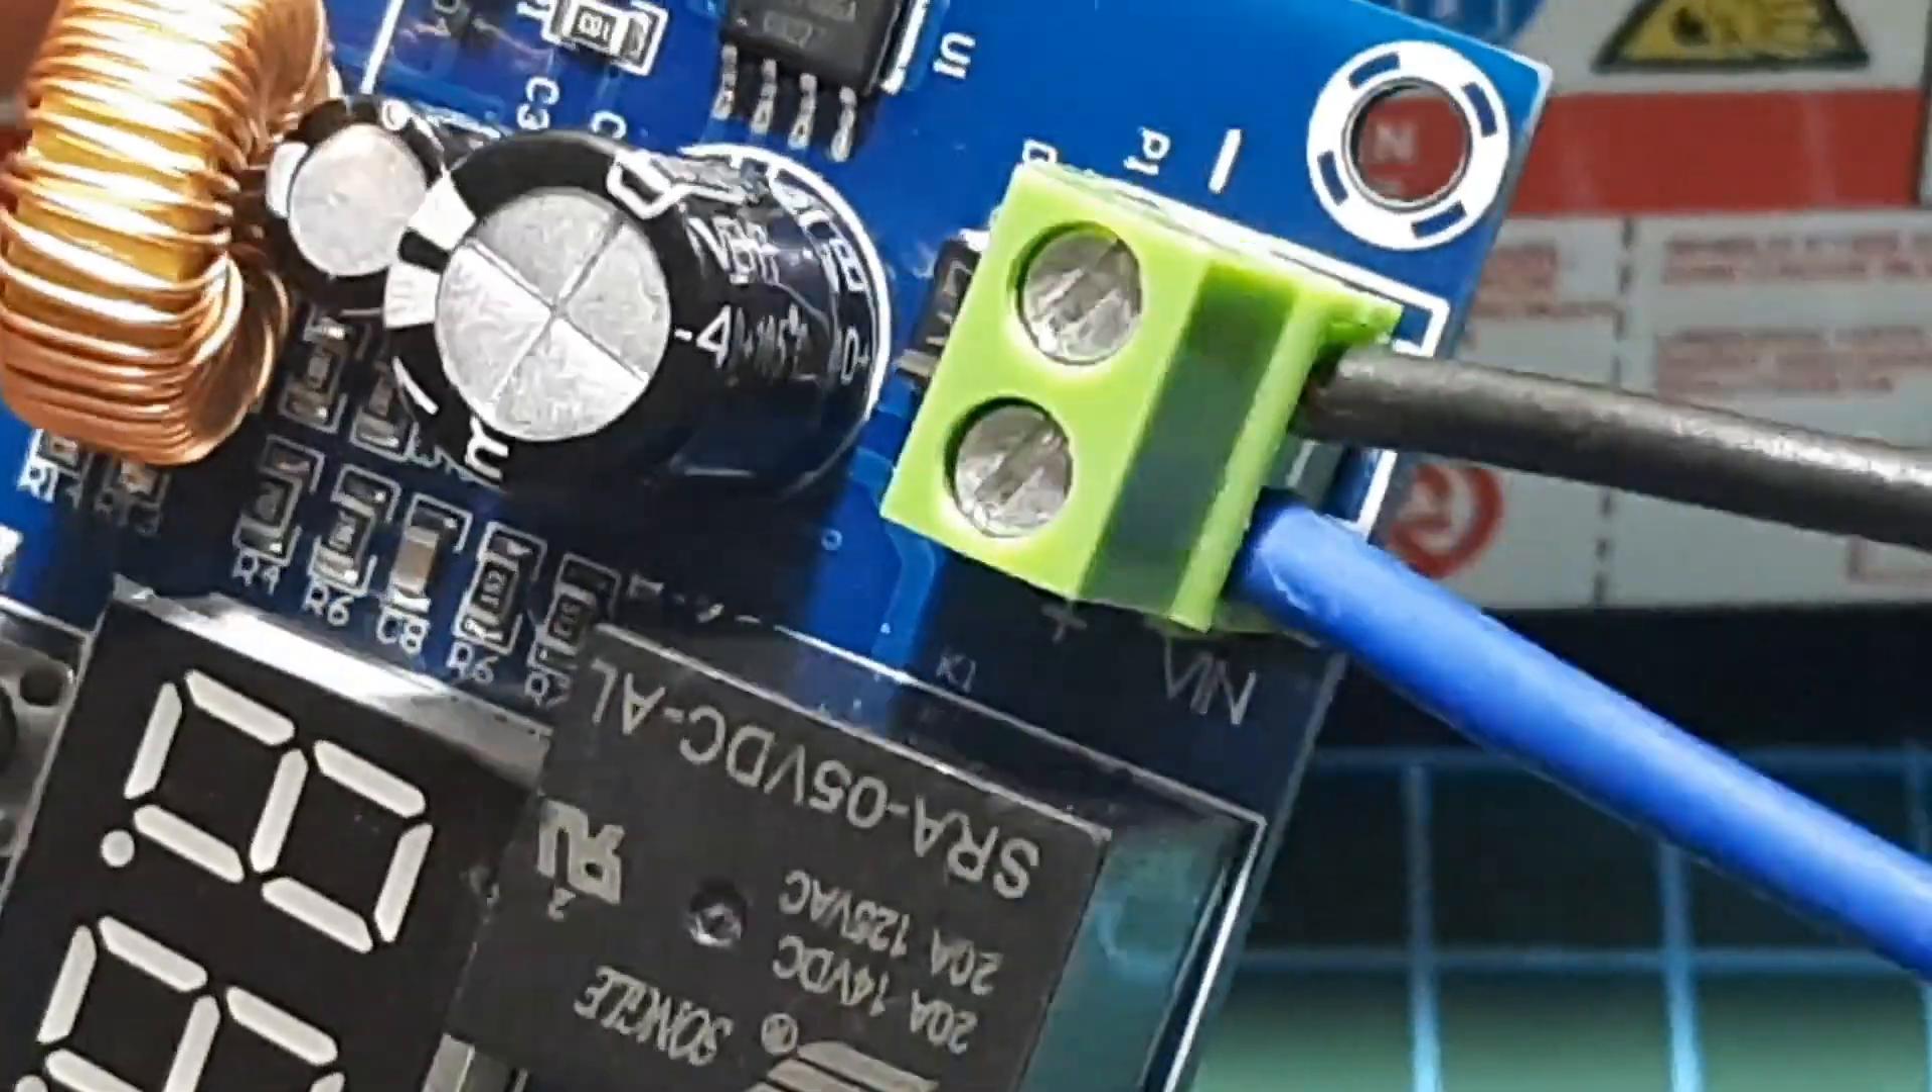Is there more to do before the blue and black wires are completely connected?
No.